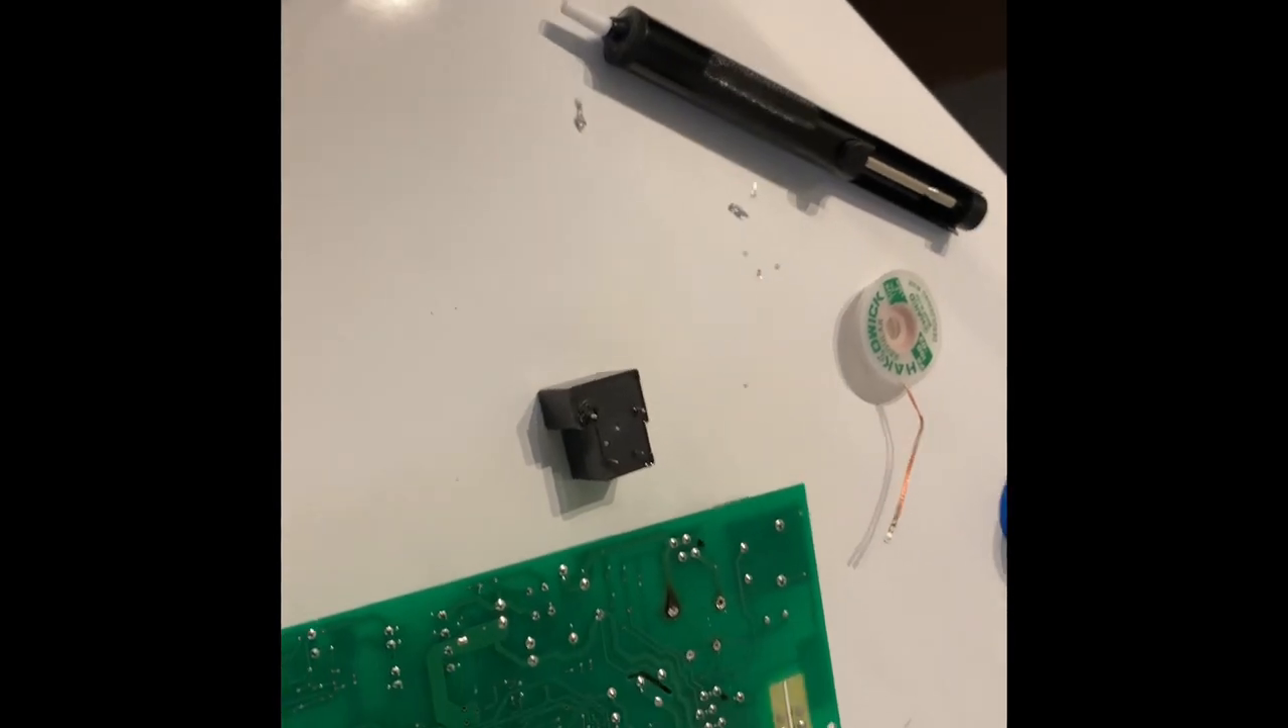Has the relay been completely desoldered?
Yes.